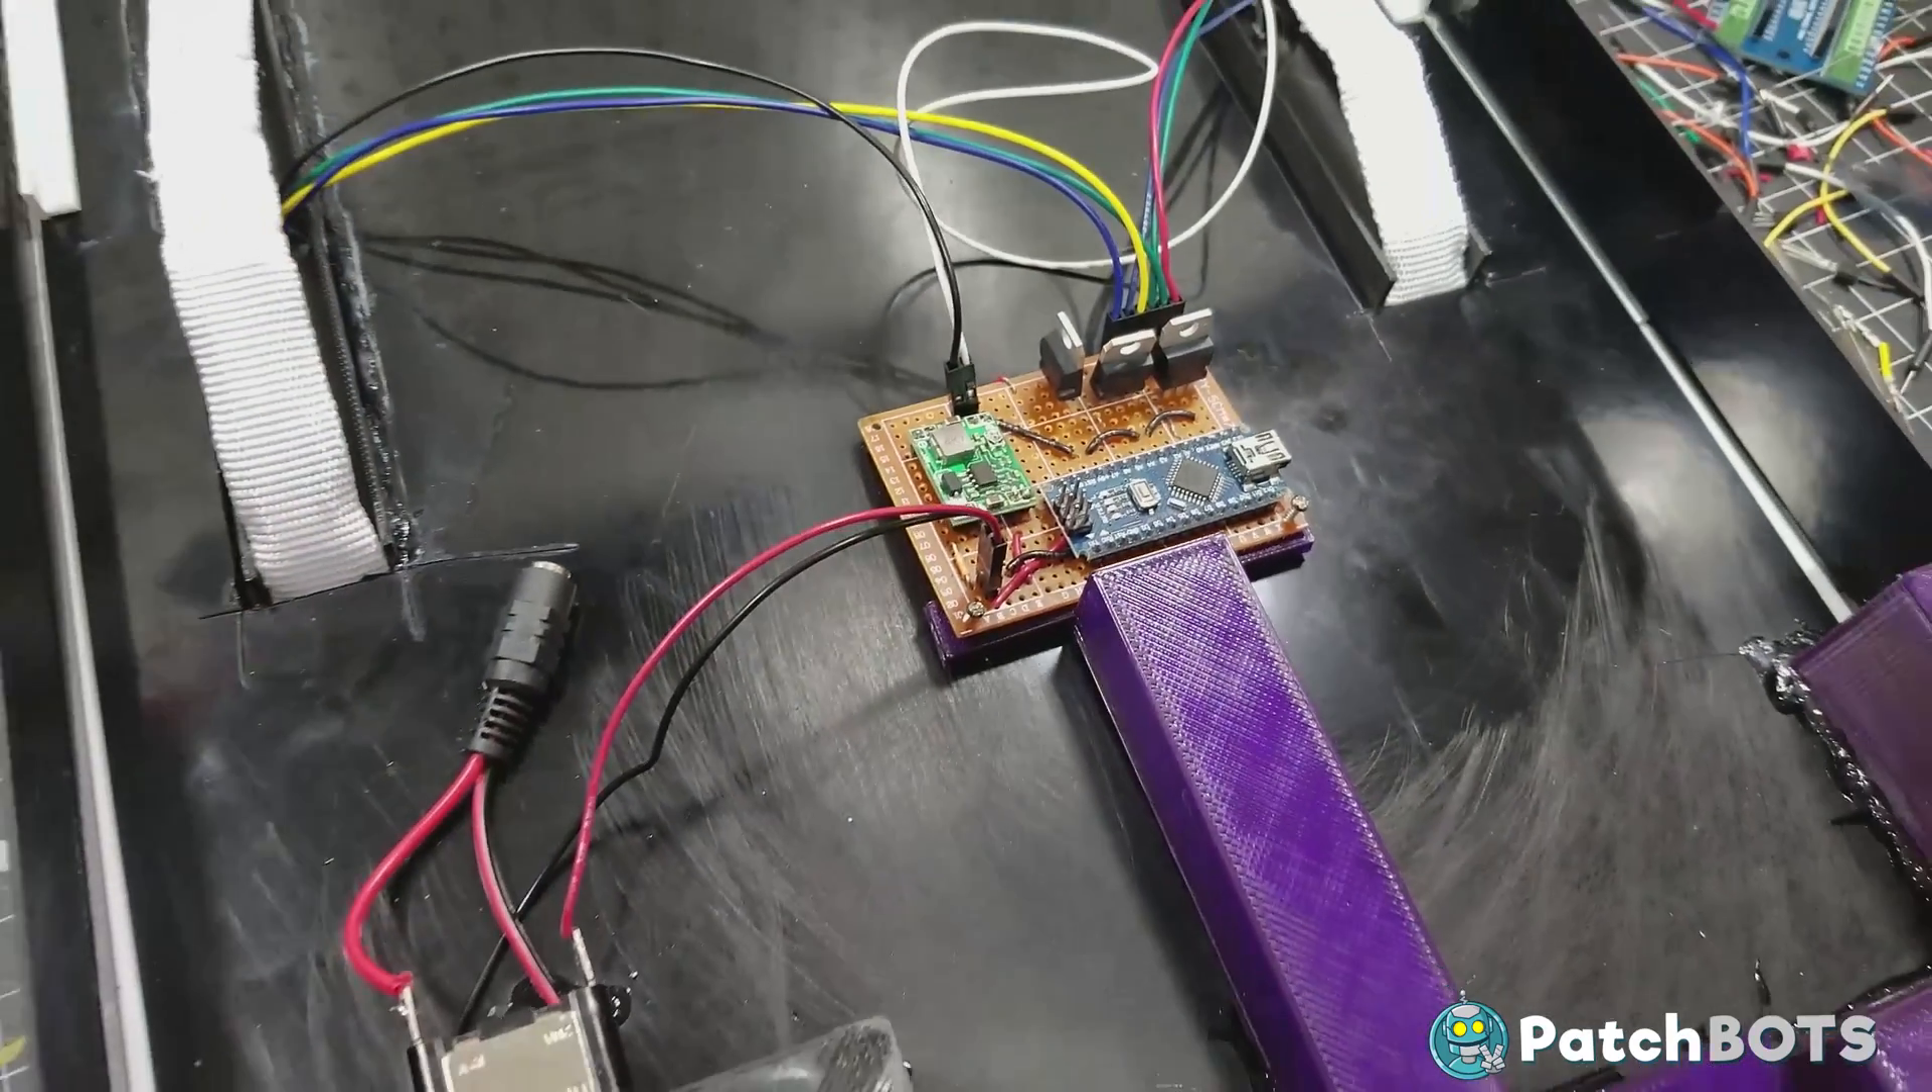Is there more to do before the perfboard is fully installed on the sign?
No.